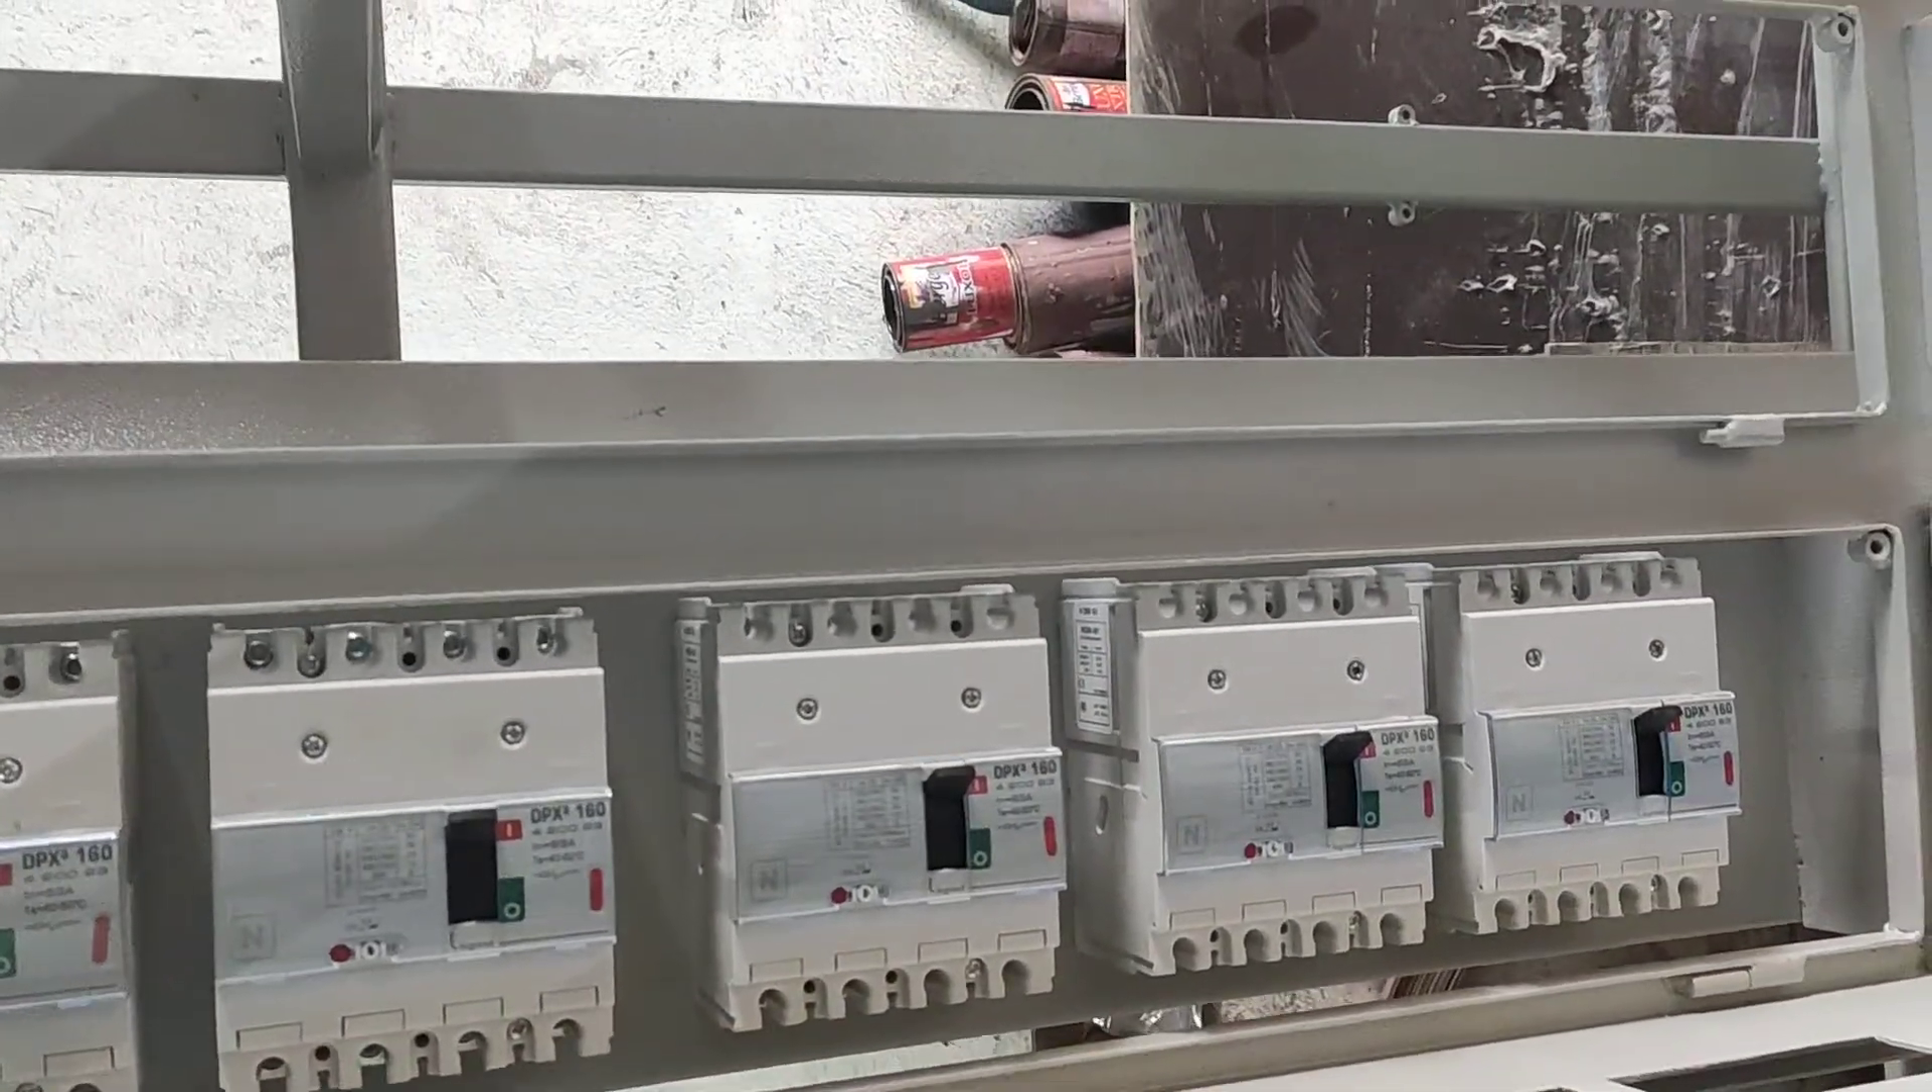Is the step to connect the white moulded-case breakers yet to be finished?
Yes.